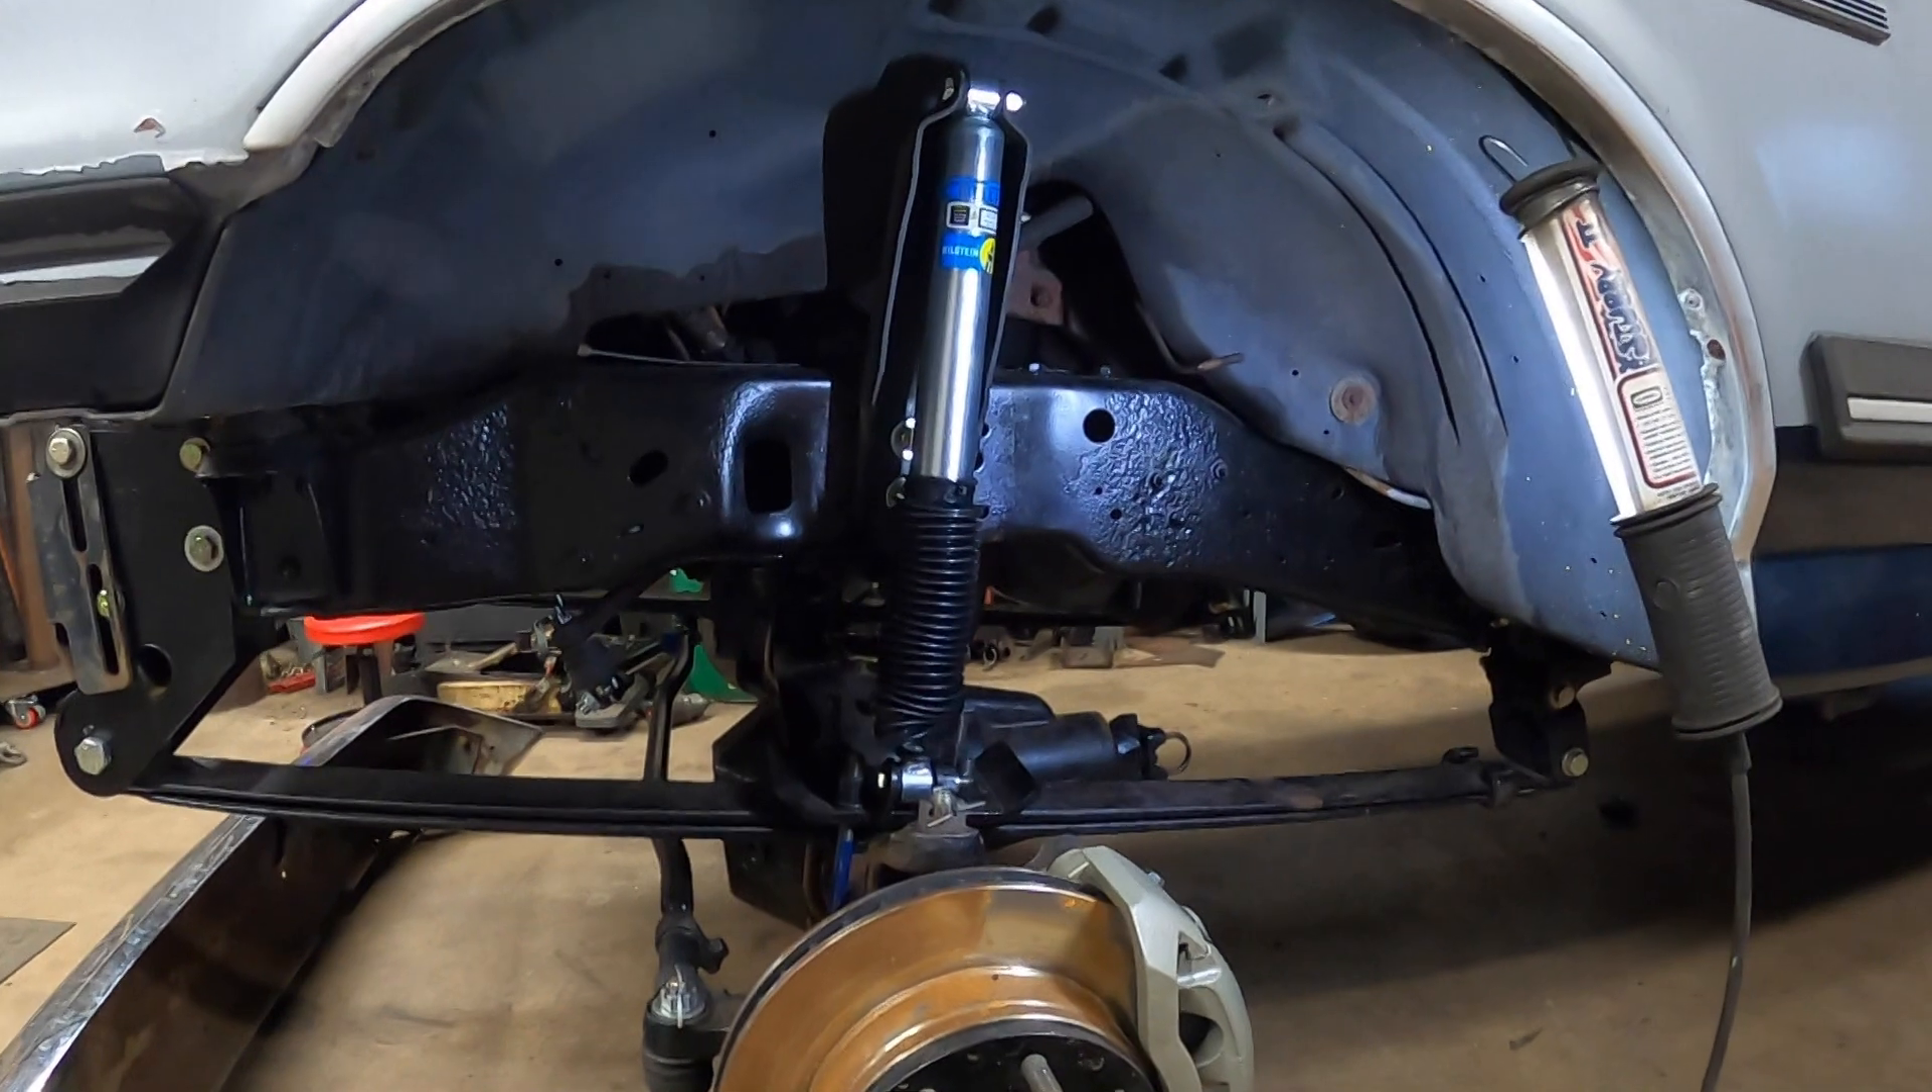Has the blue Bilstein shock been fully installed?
Yes.